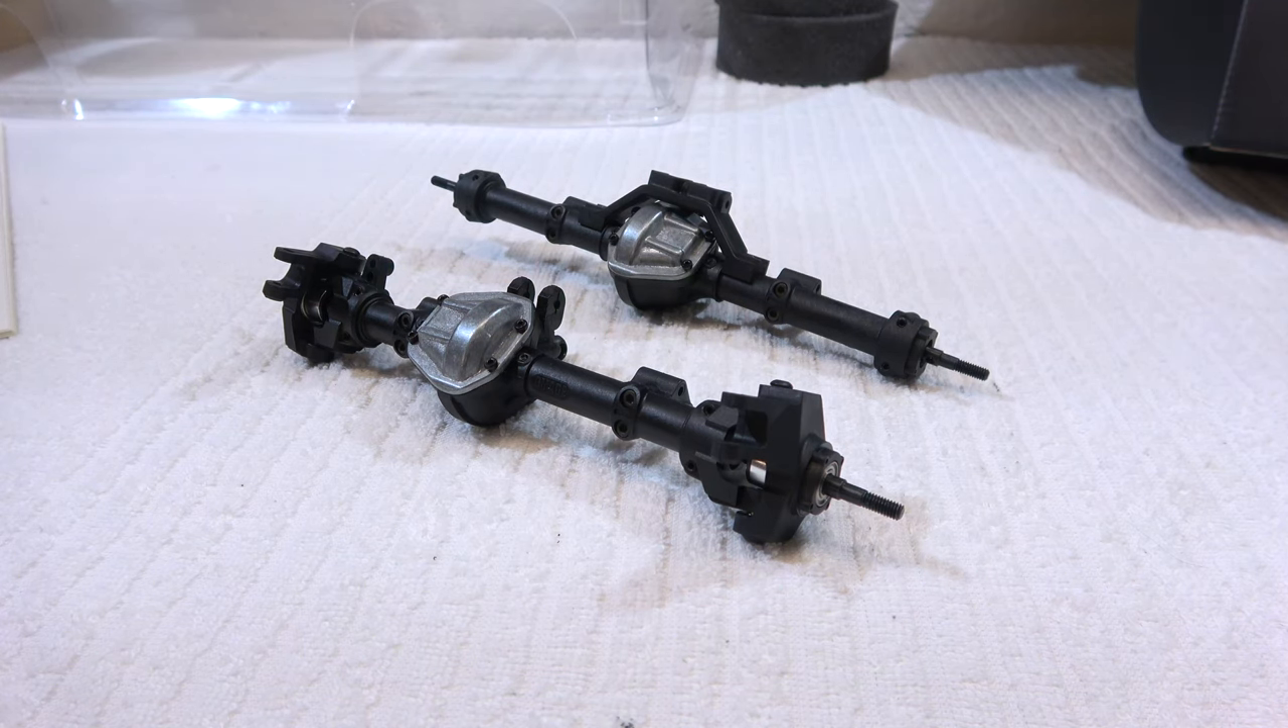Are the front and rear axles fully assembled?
Yes.